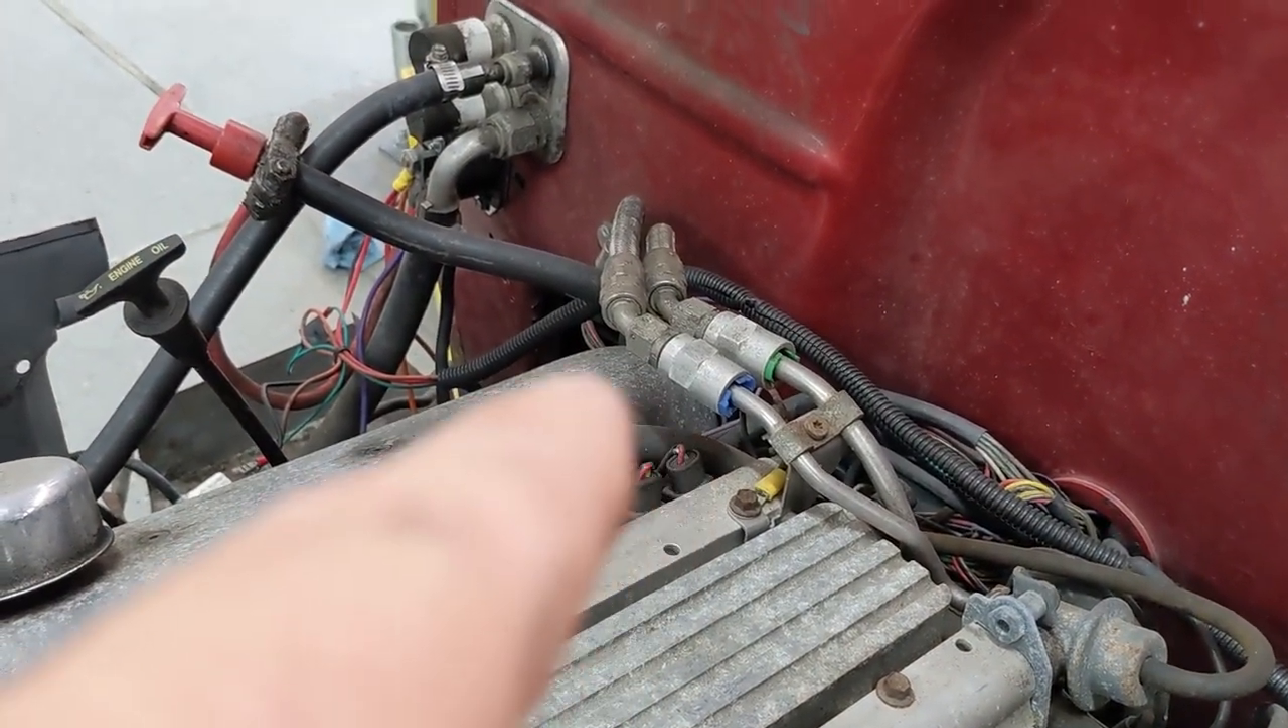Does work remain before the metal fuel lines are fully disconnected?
Yes.